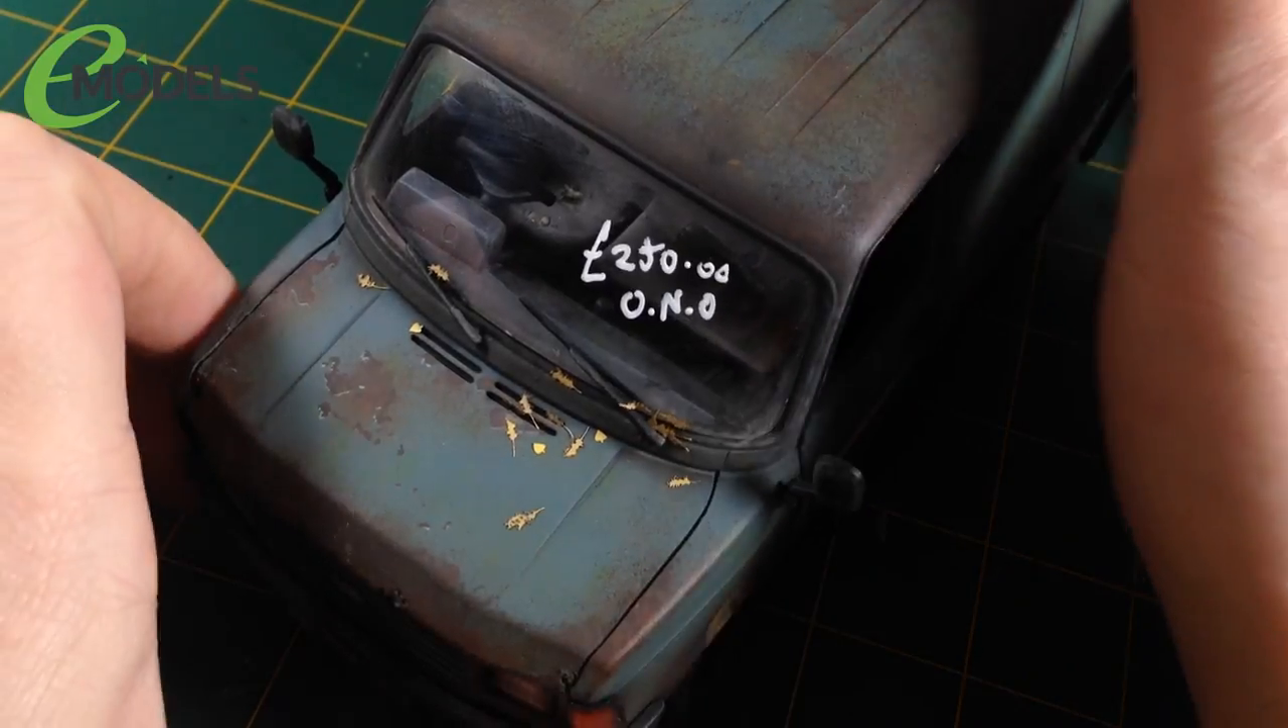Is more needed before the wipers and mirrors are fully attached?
No.